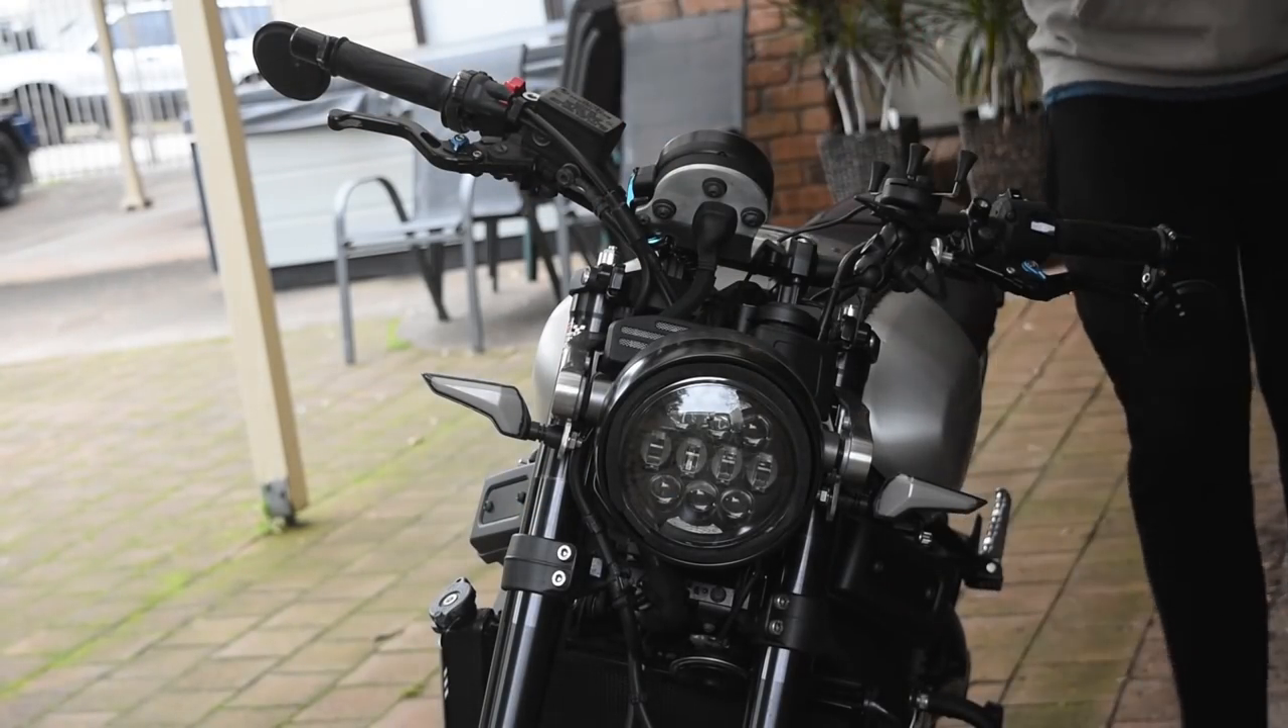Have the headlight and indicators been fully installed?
Yes.